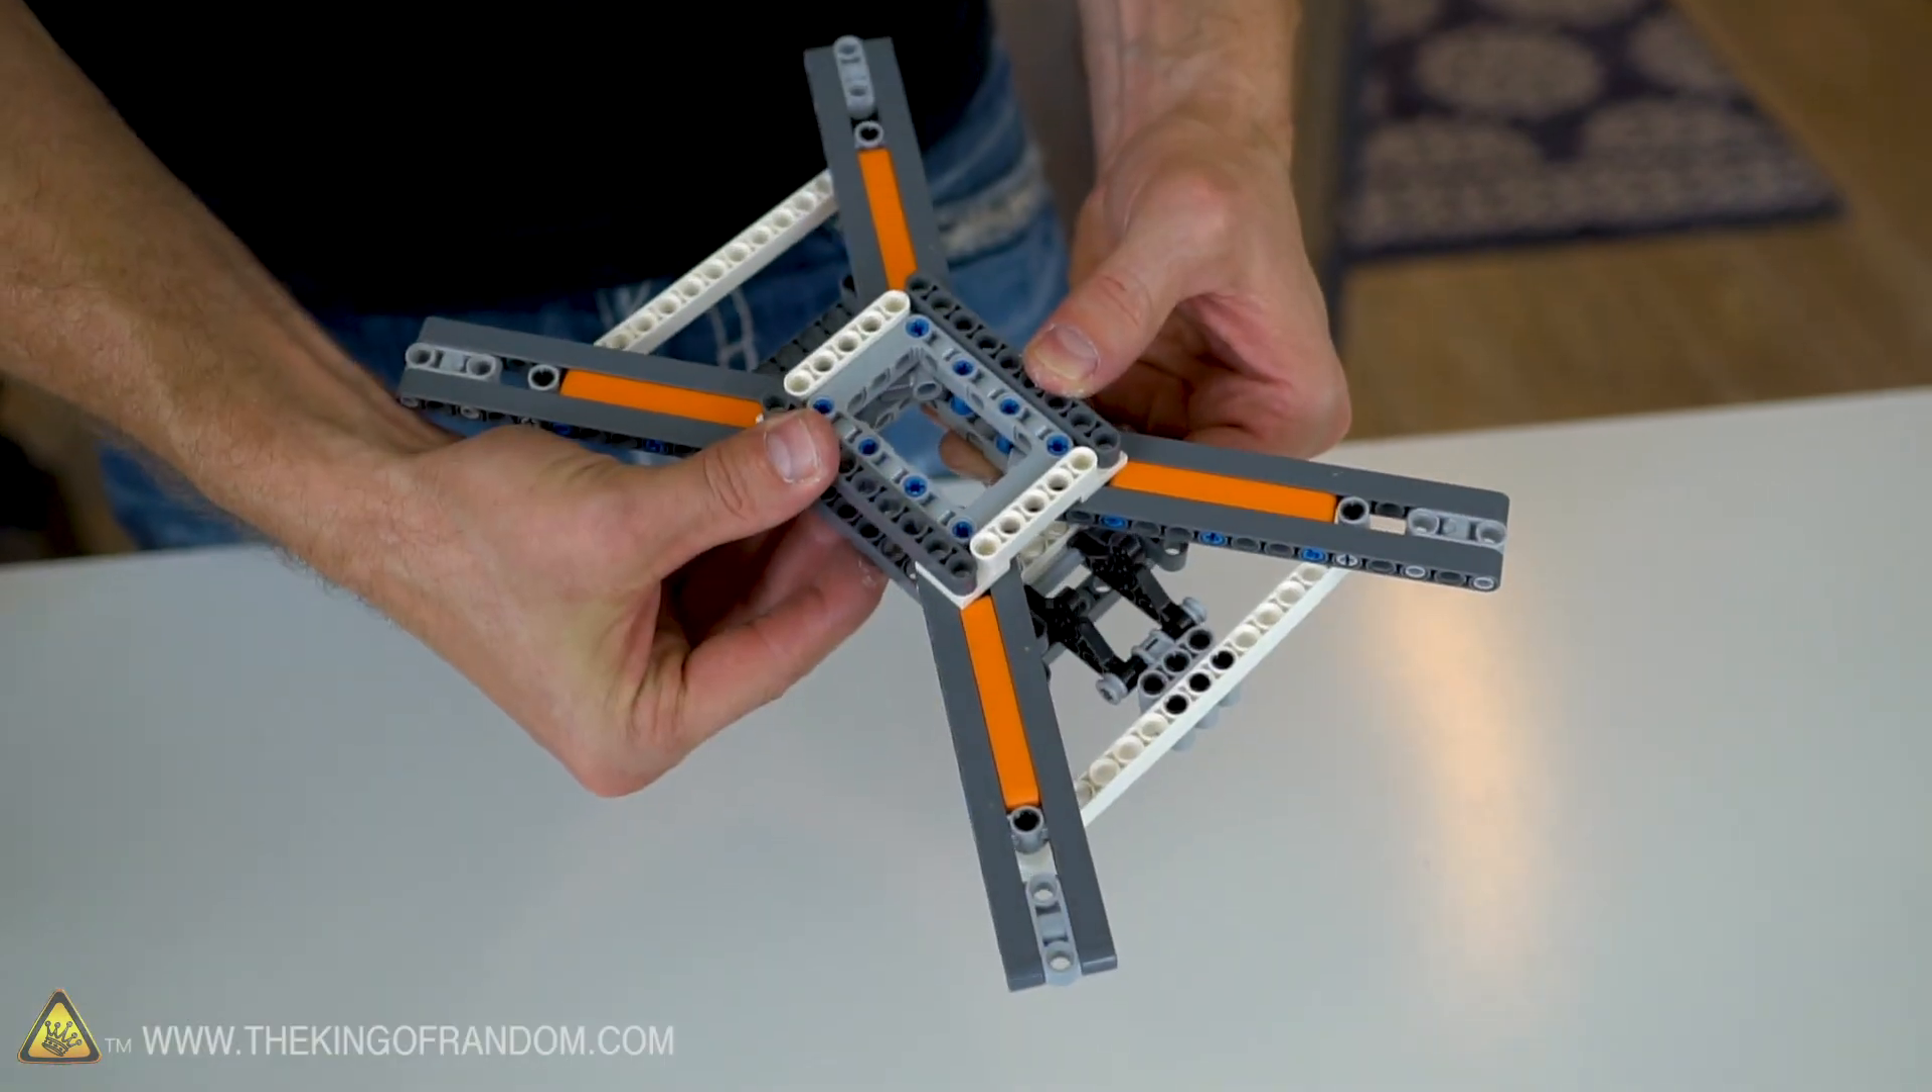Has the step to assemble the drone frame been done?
Yes.